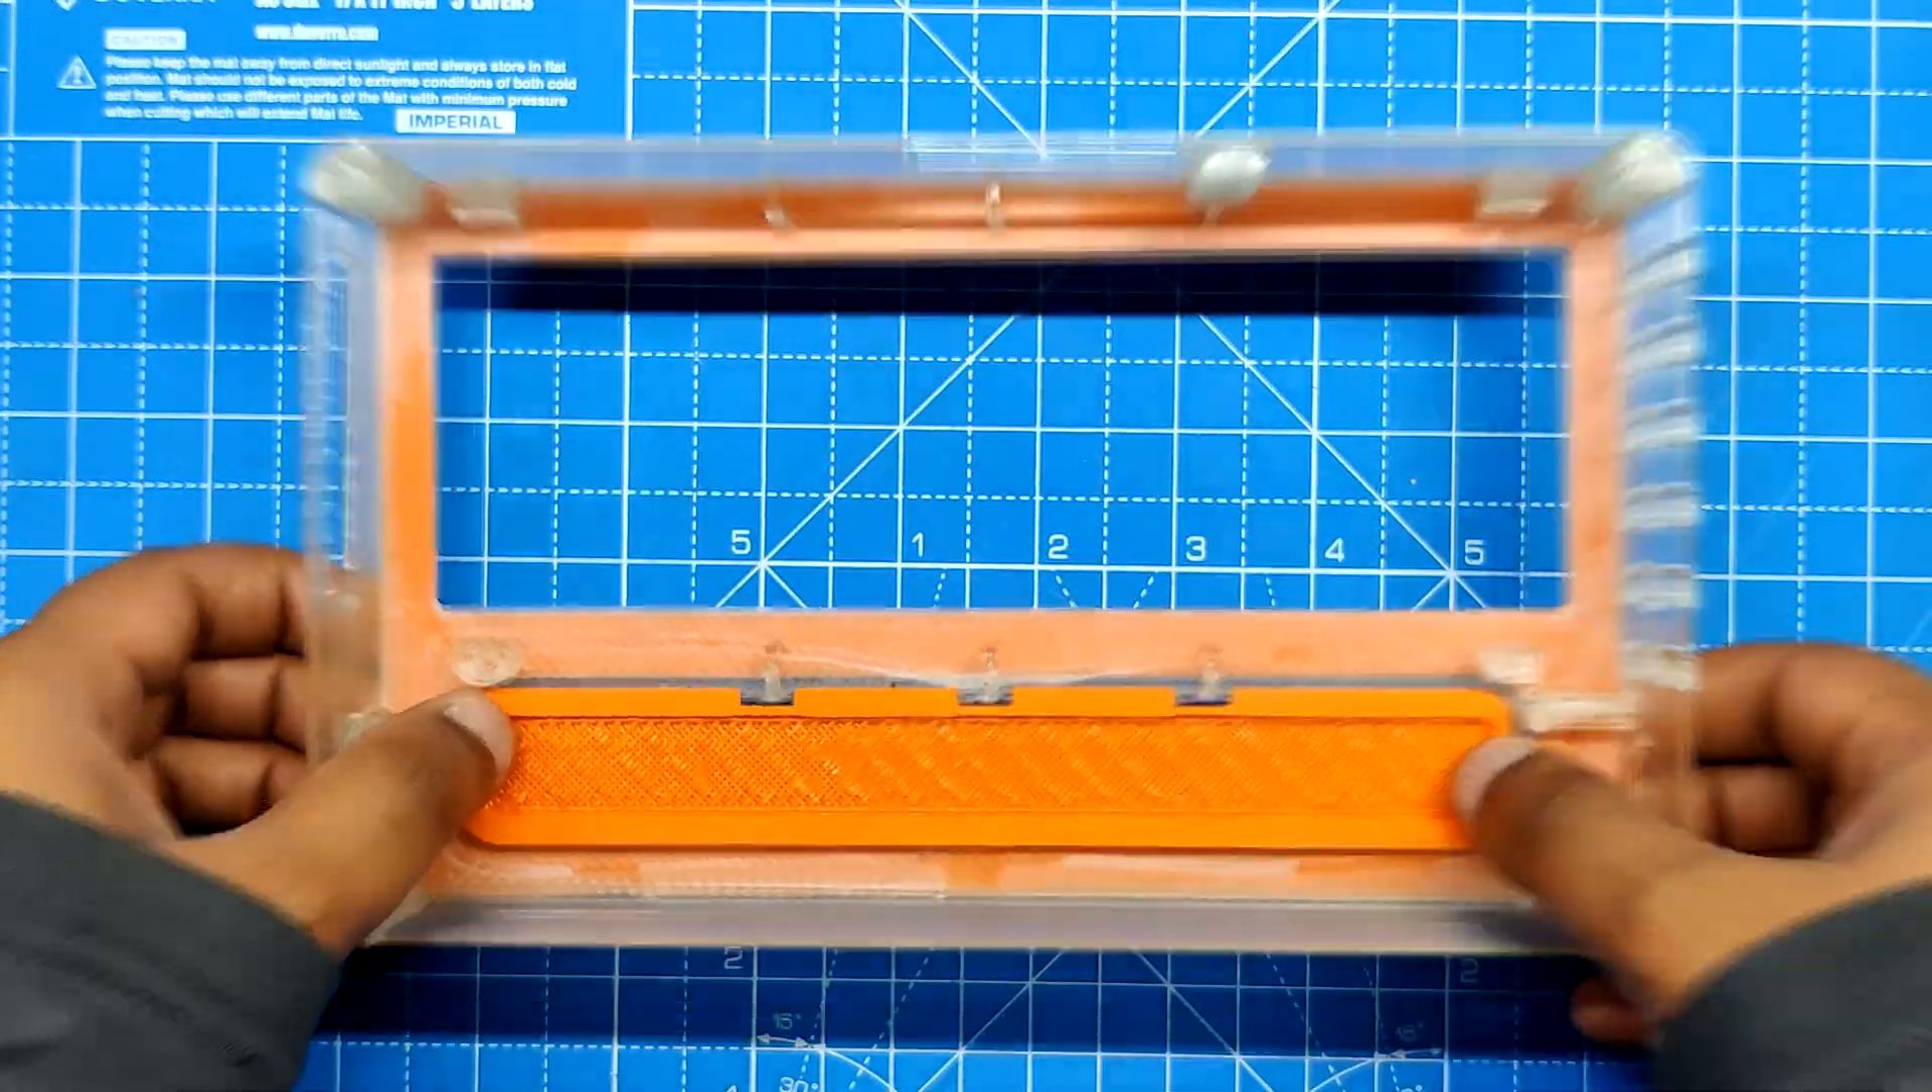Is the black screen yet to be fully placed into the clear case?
Yes.